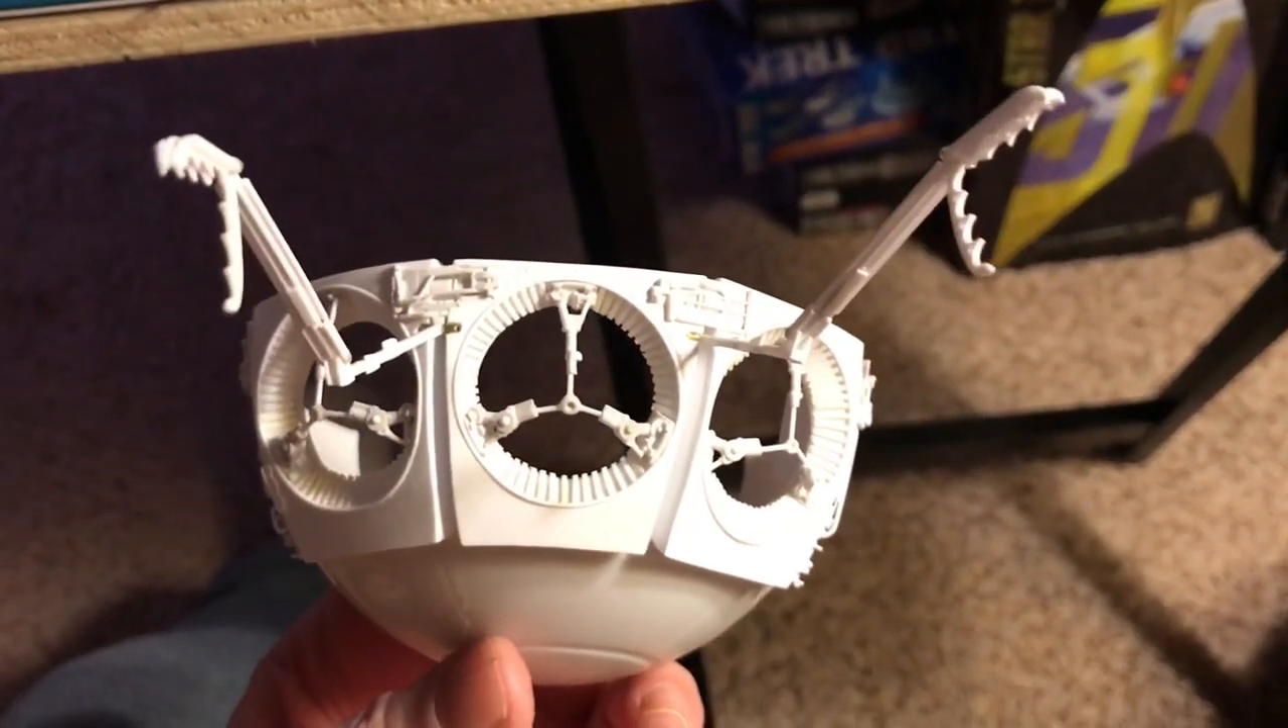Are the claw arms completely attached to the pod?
Yes.